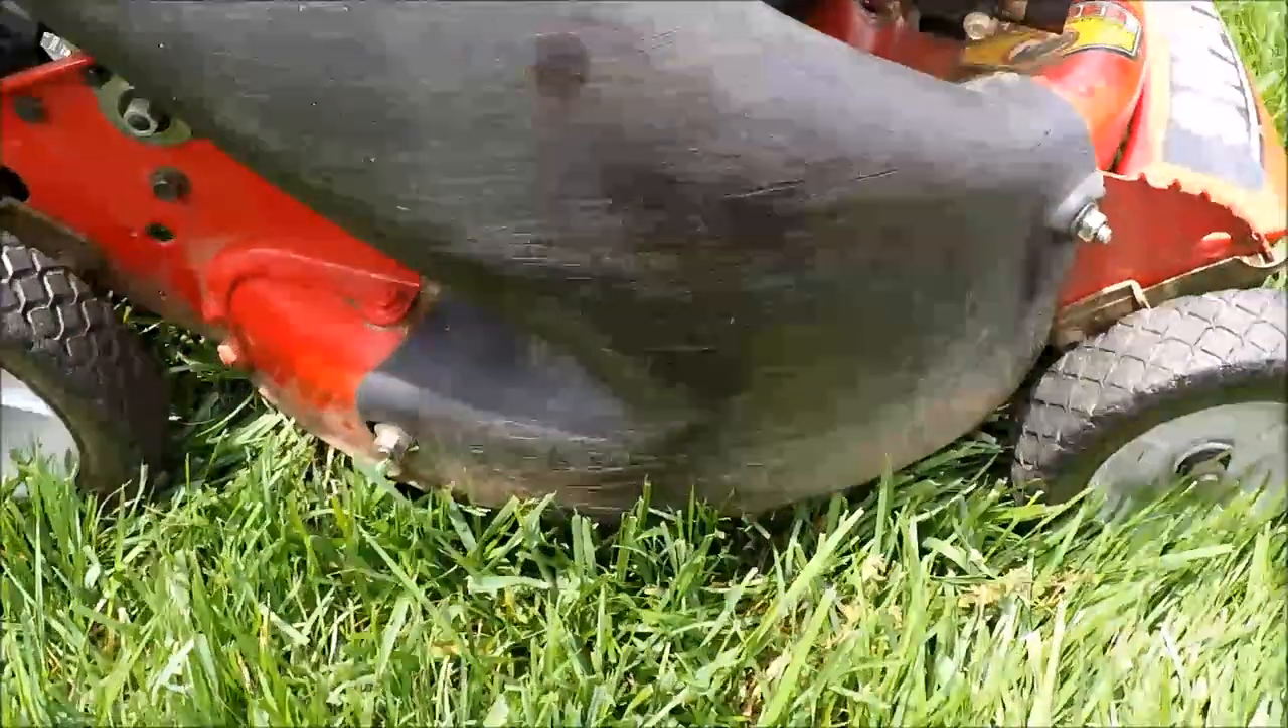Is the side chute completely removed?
No.